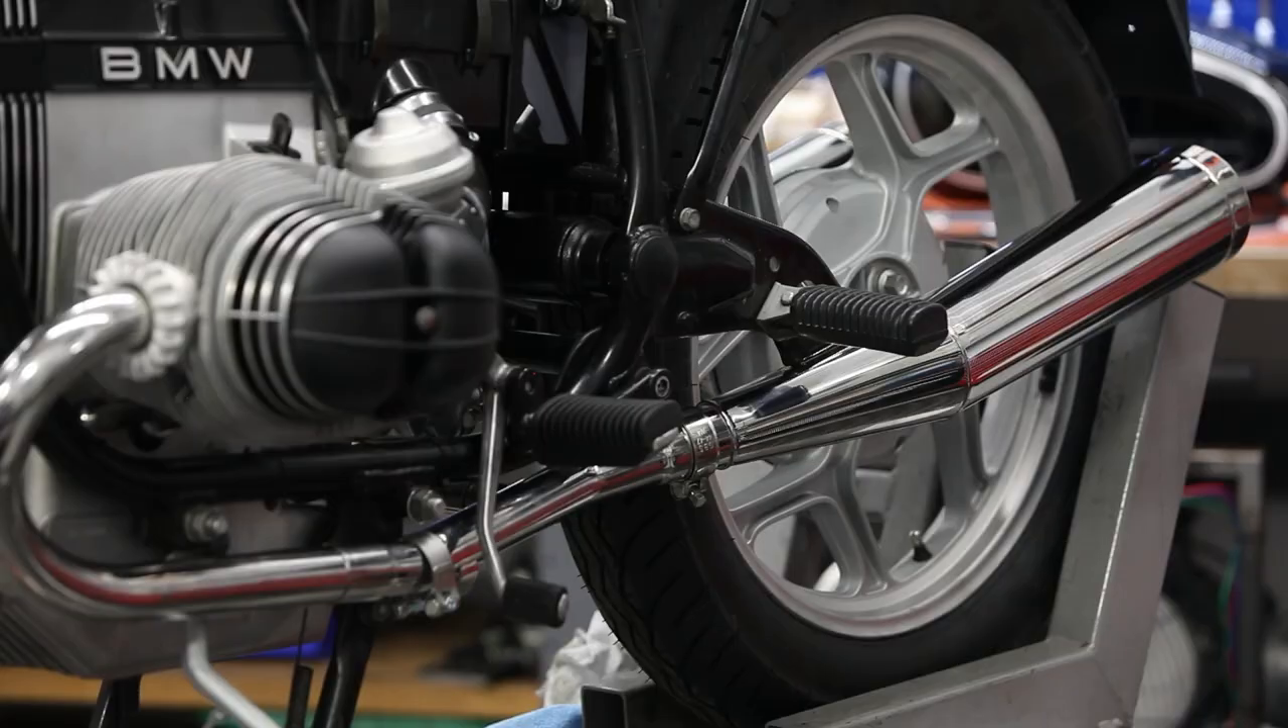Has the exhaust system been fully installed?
Yes.